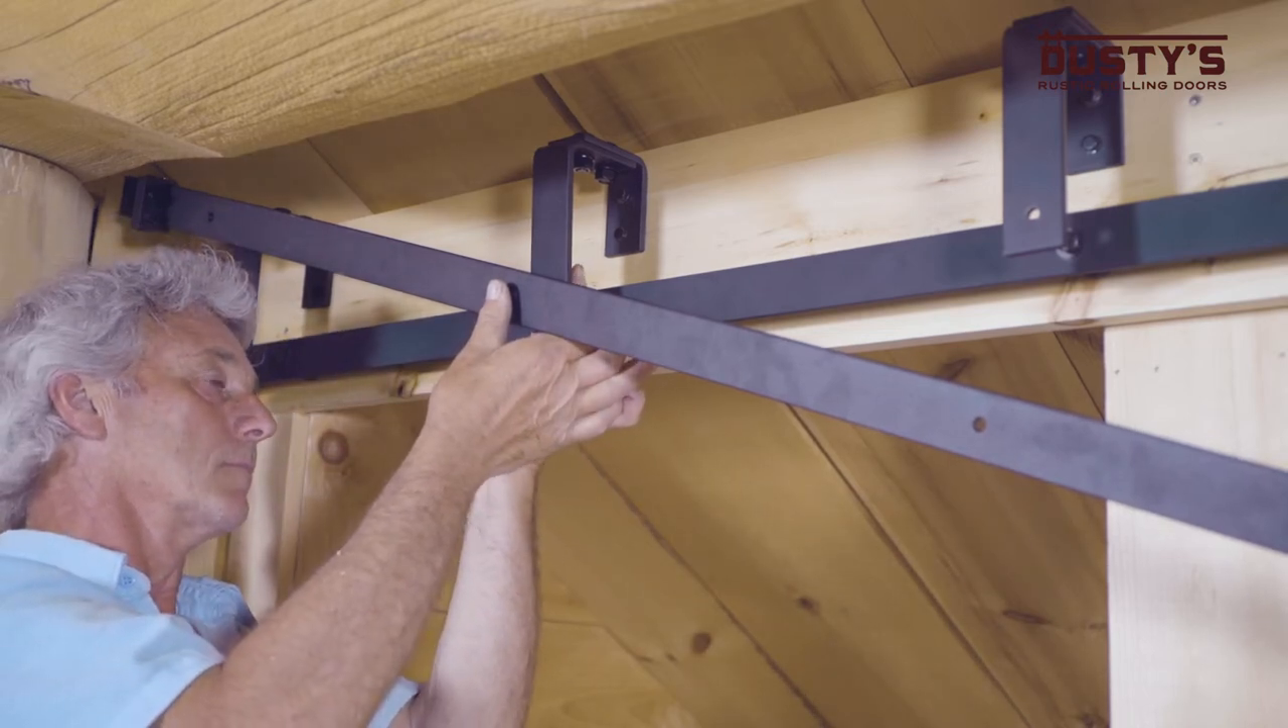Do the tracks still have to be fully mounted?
Yes.